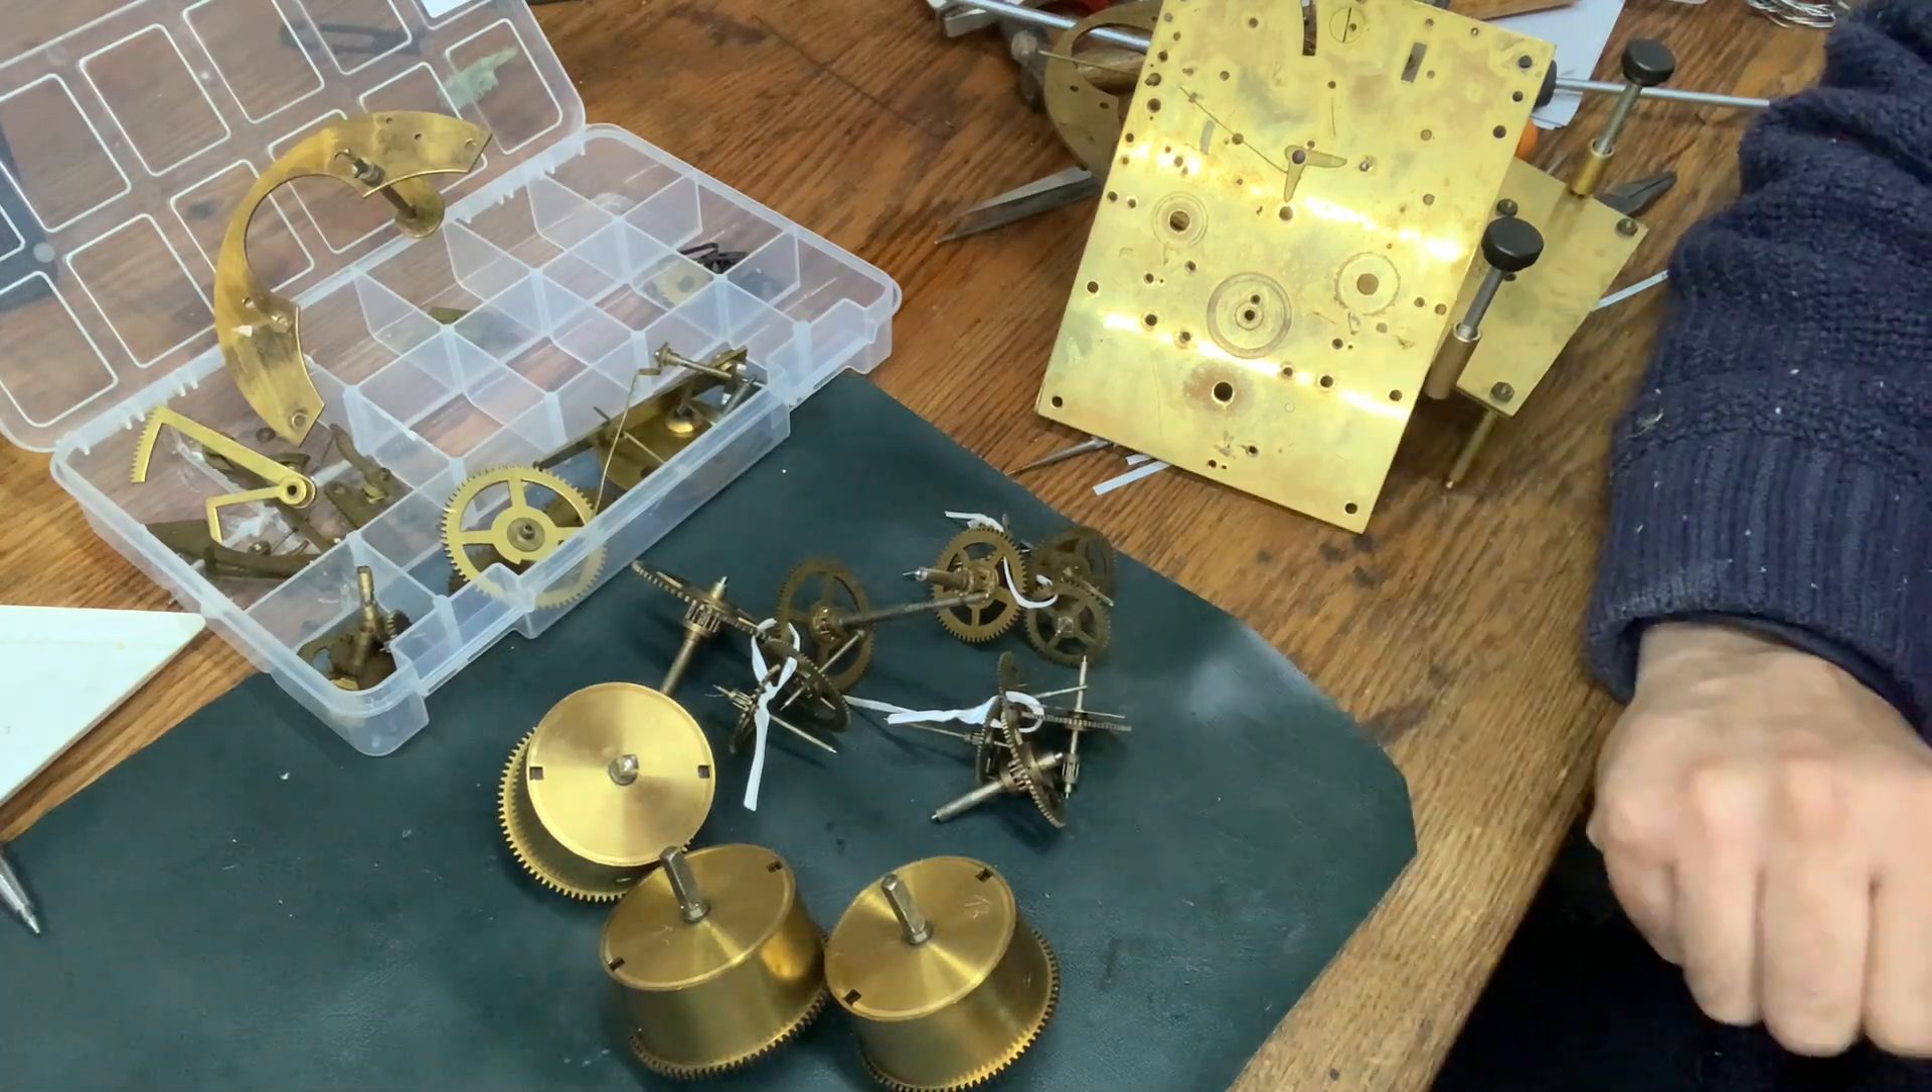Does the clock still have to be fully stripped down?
No.